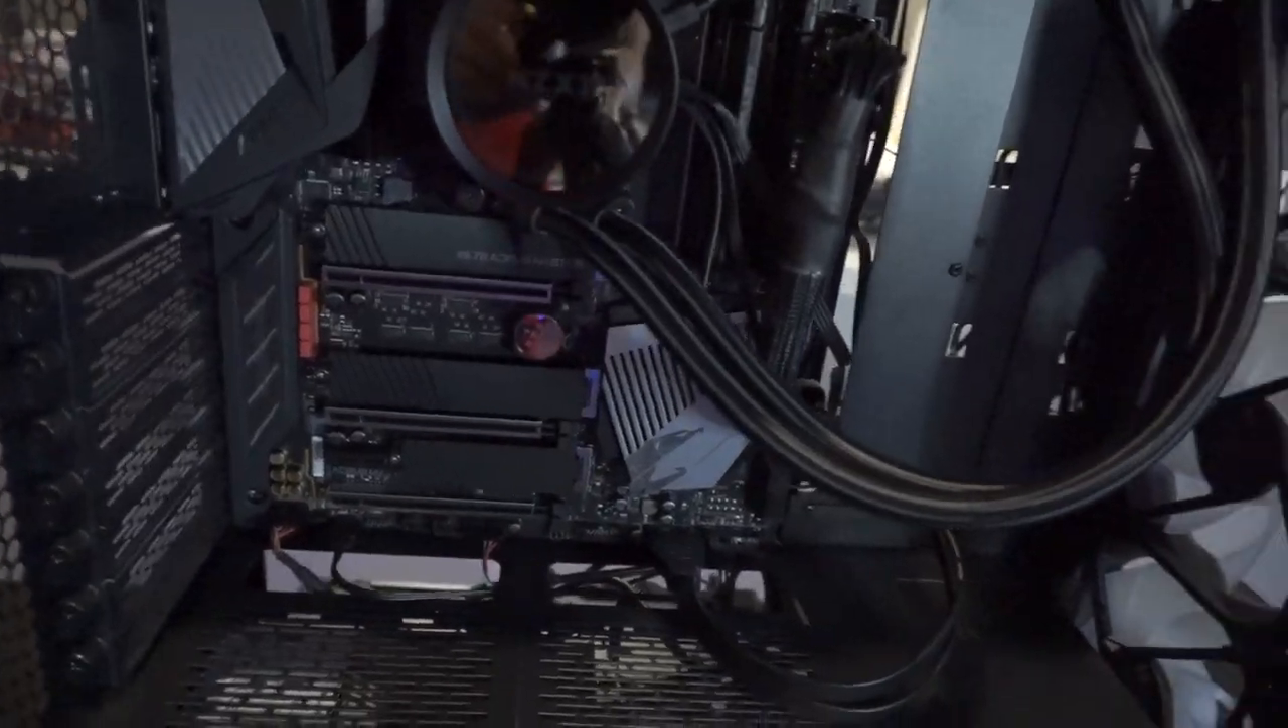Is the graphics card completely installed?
No.